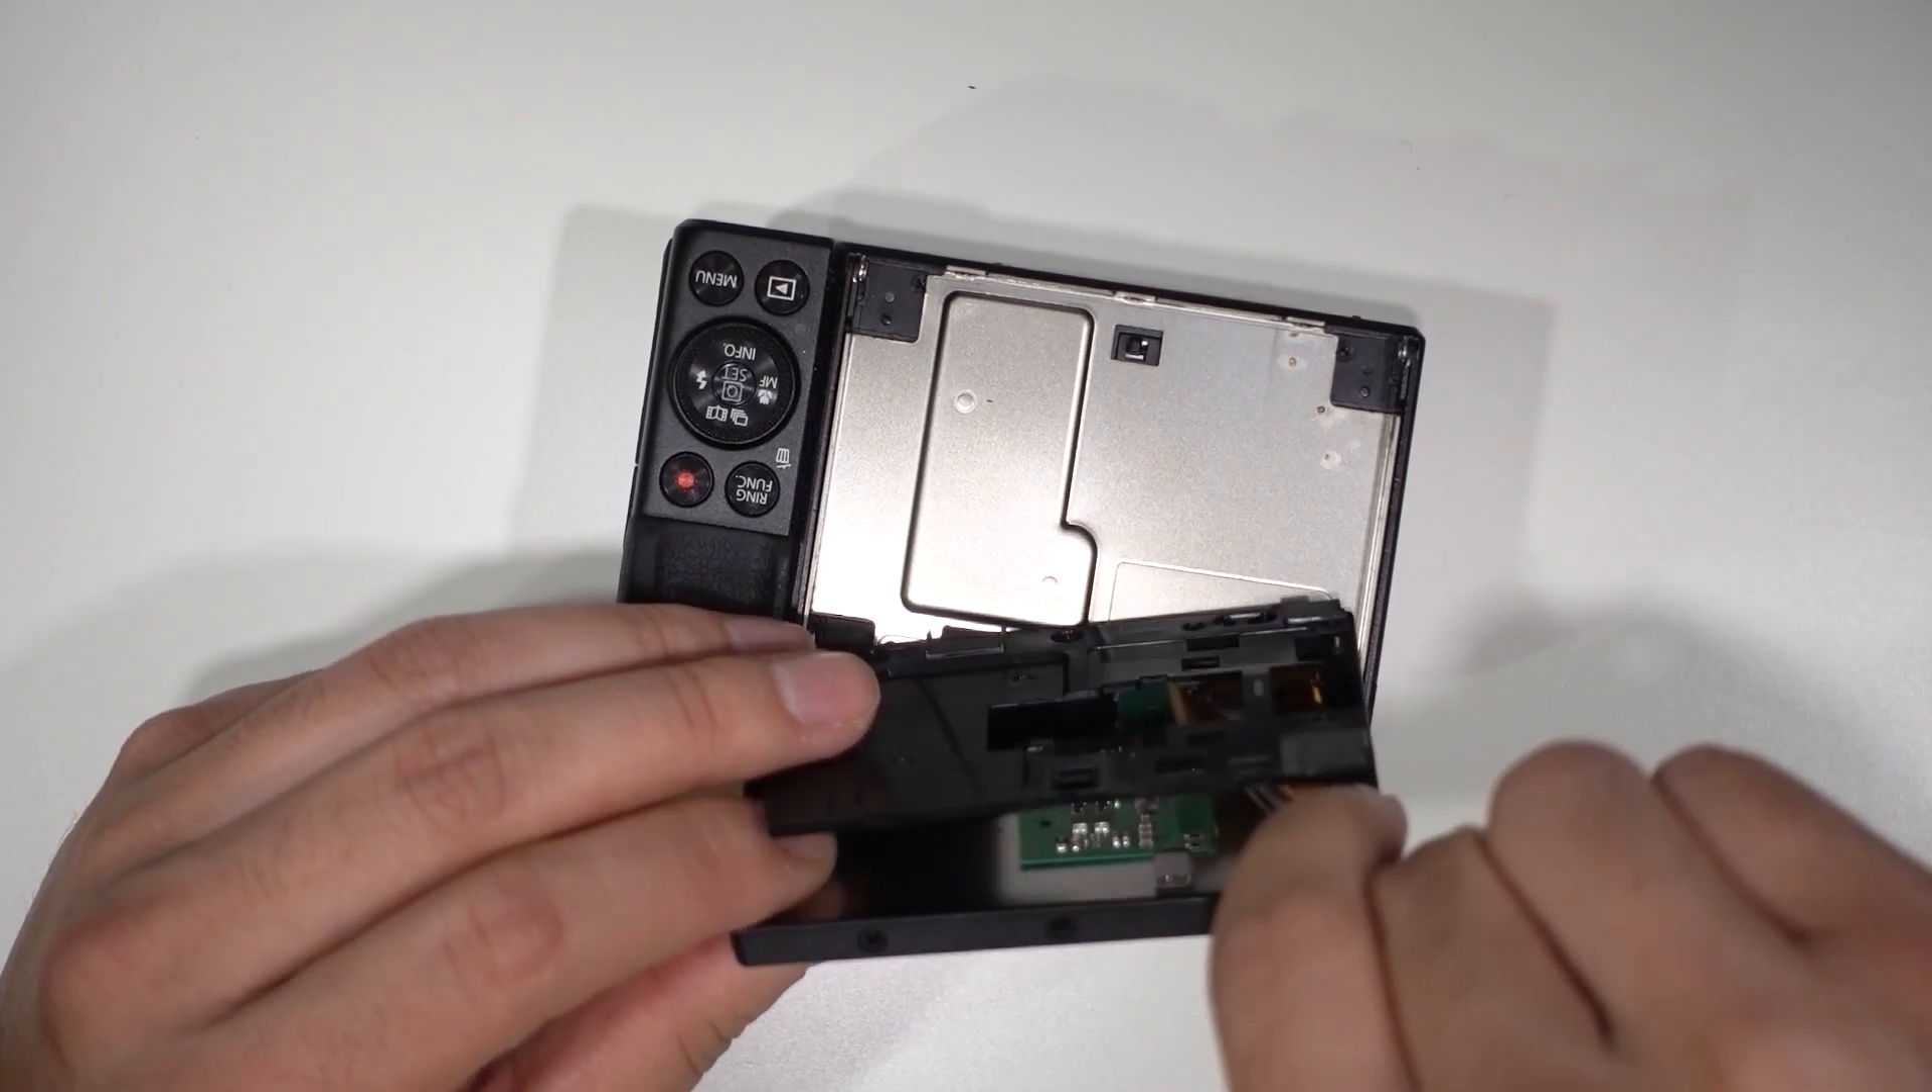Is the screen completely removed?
No.